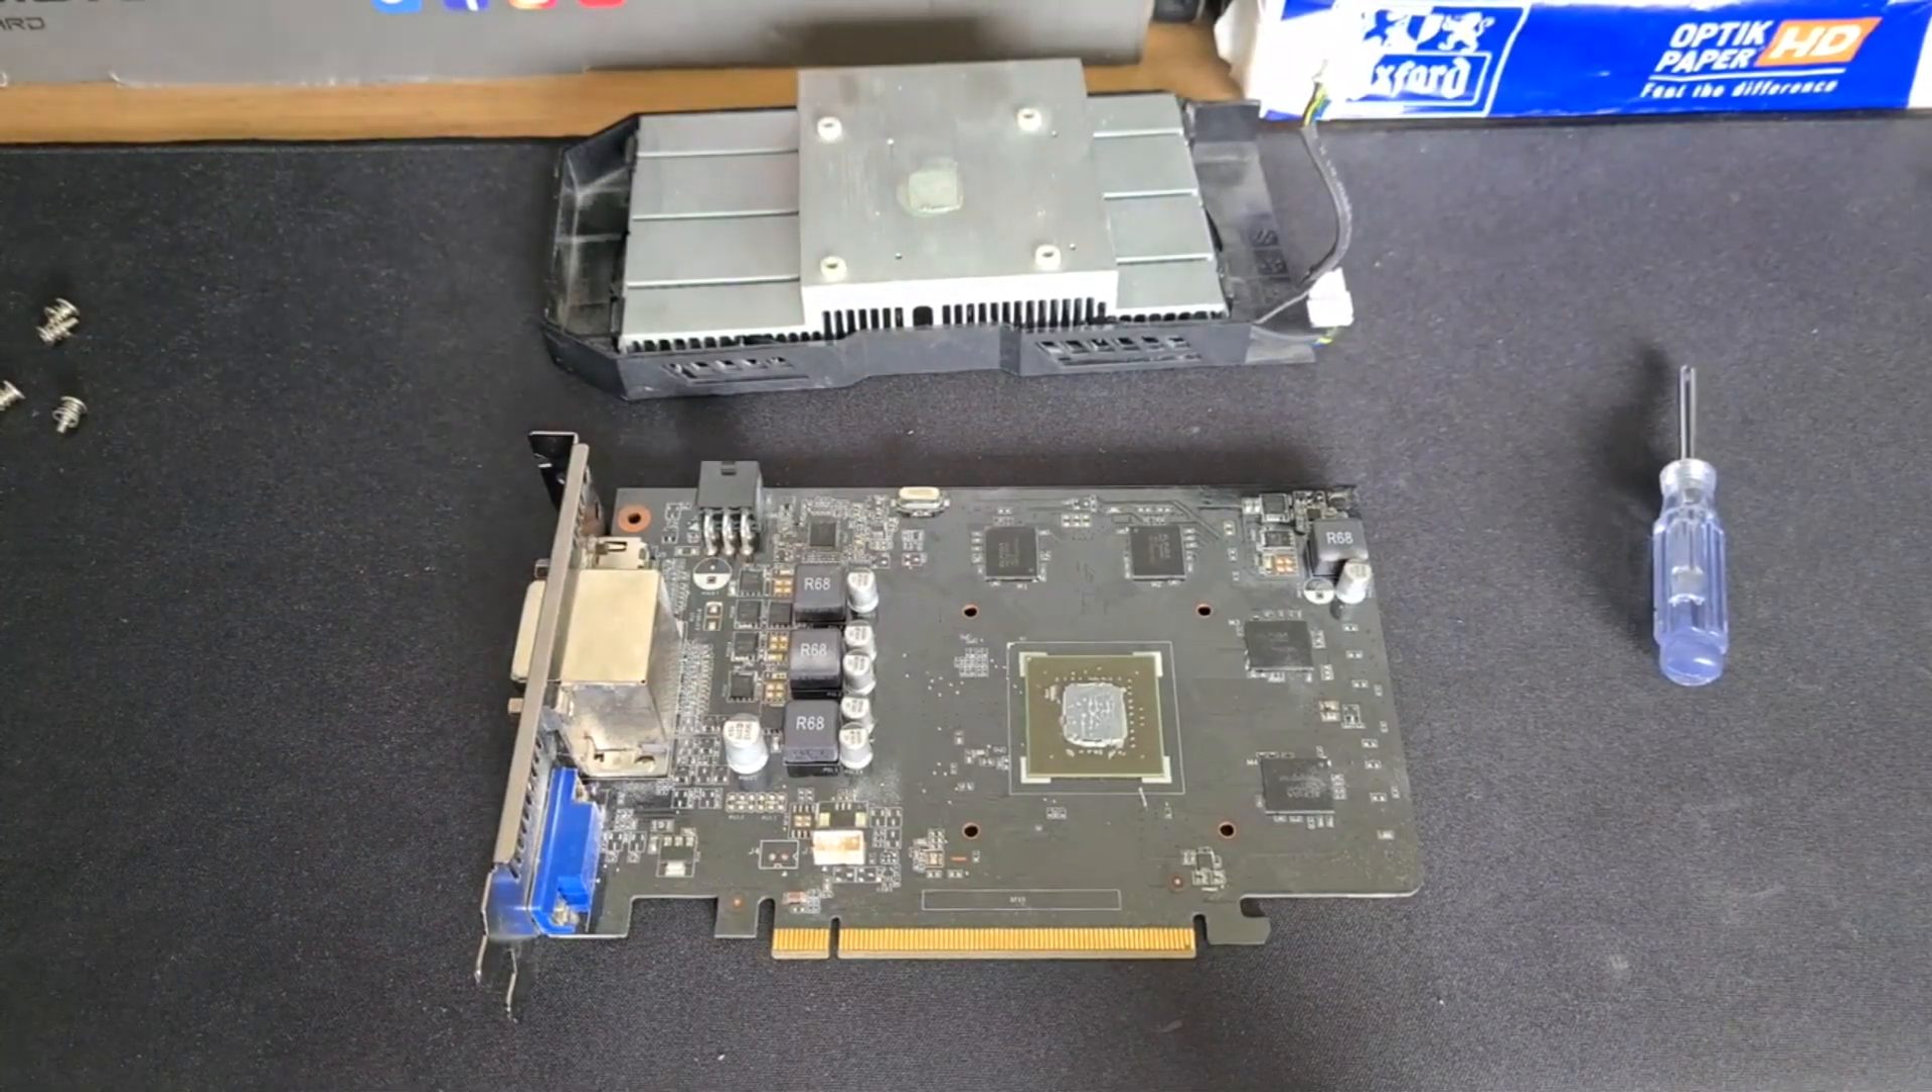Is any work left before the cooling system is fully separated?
No.